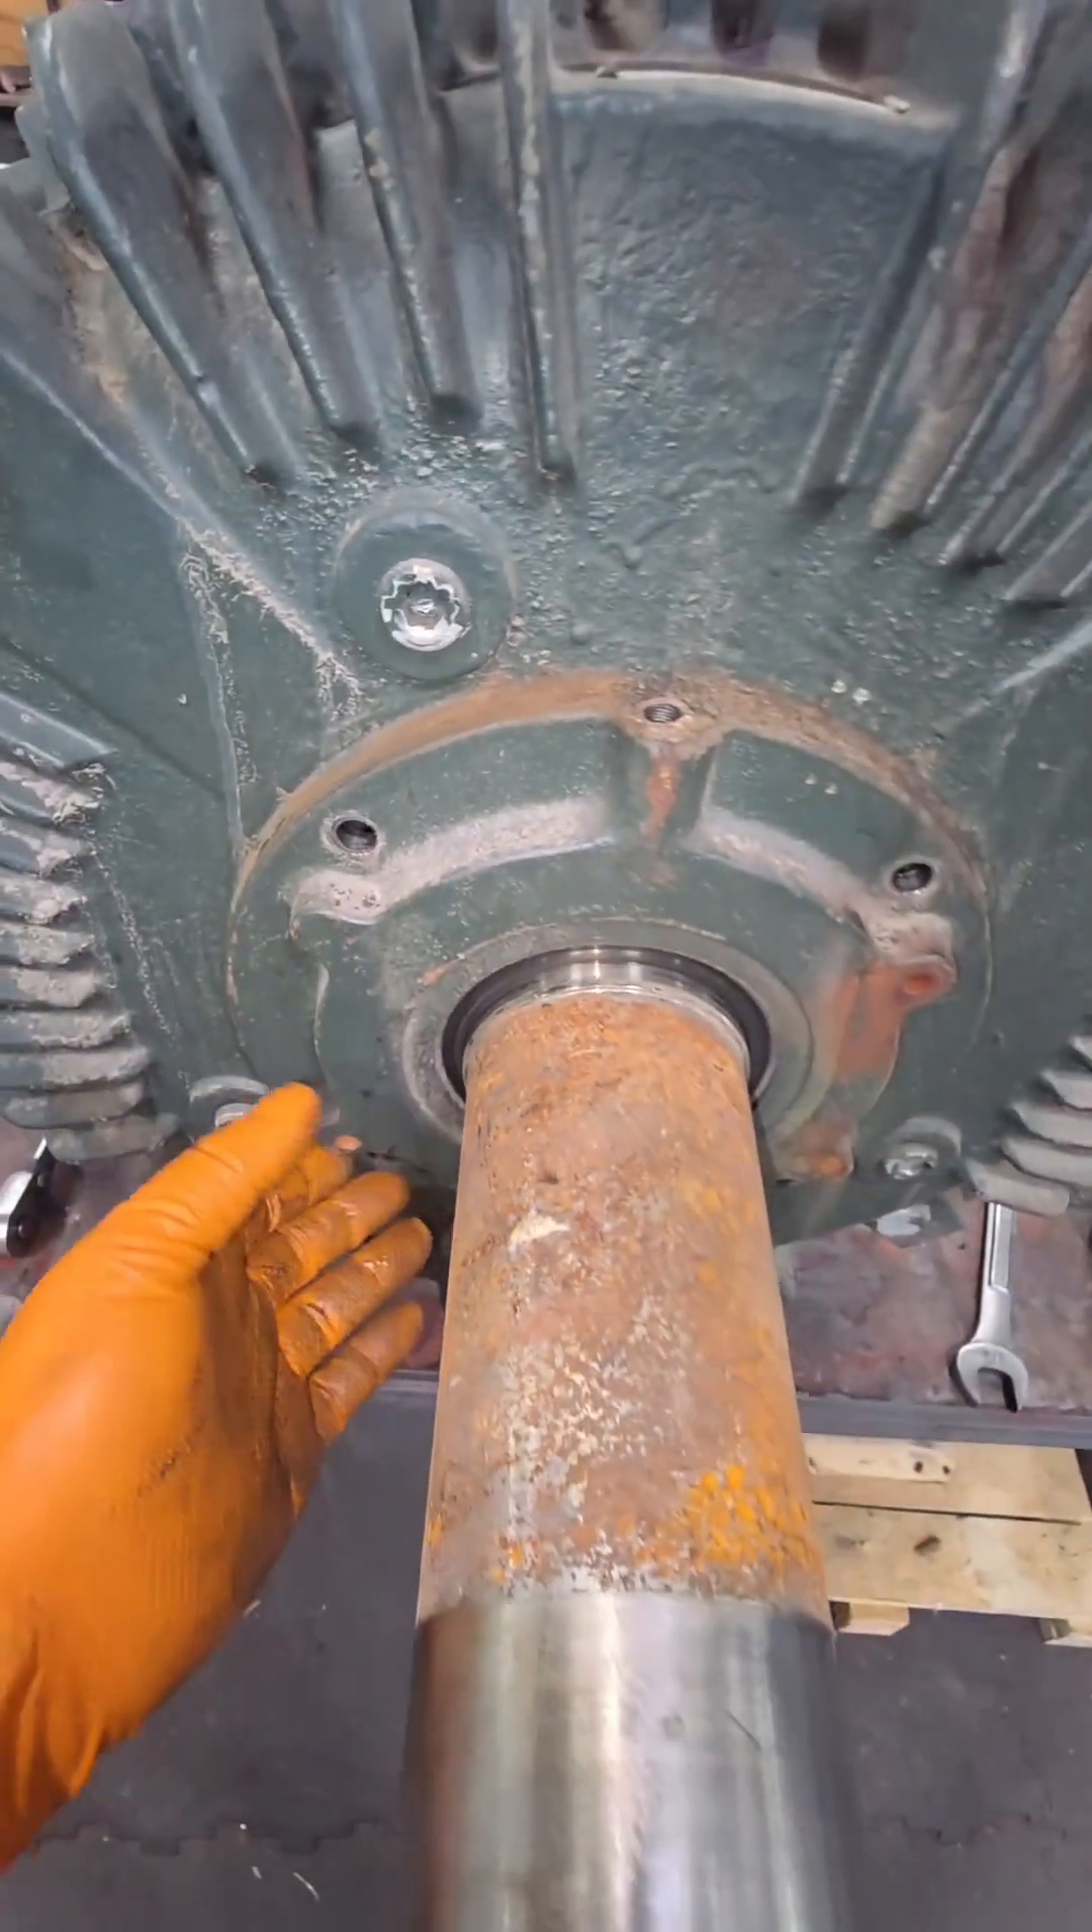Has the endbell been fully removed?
No.